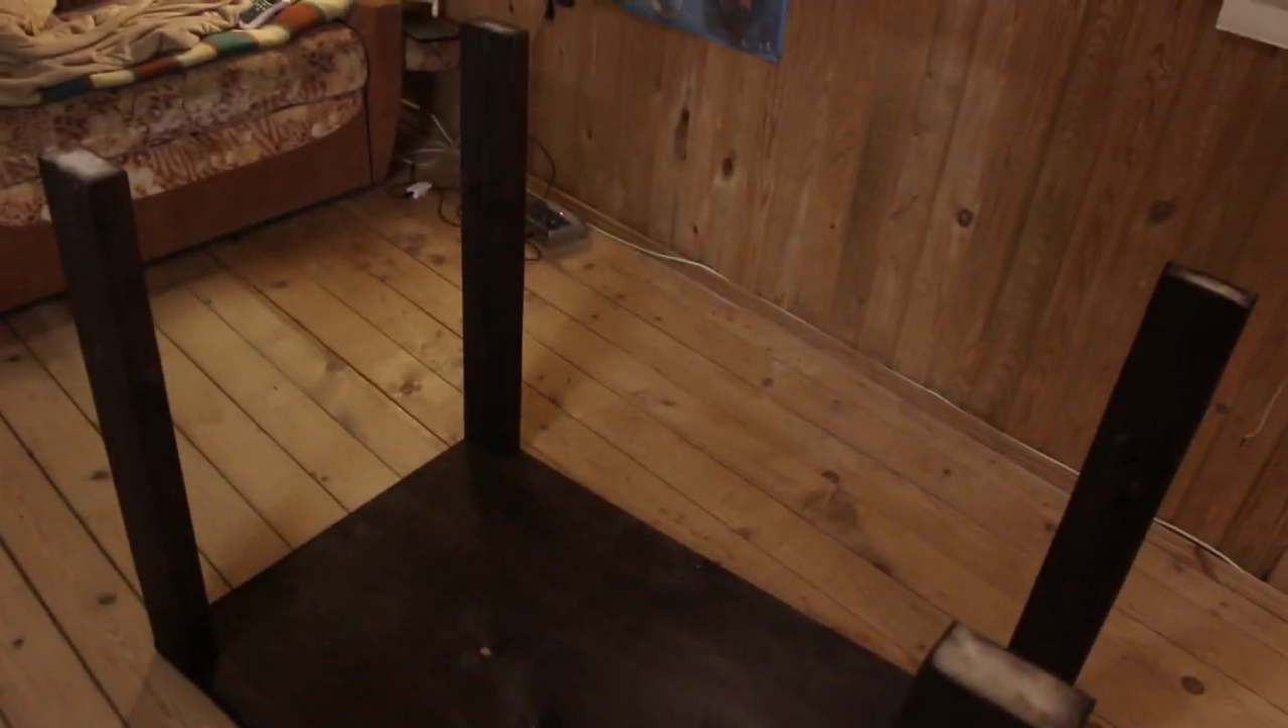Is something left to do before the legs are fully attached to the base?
No.